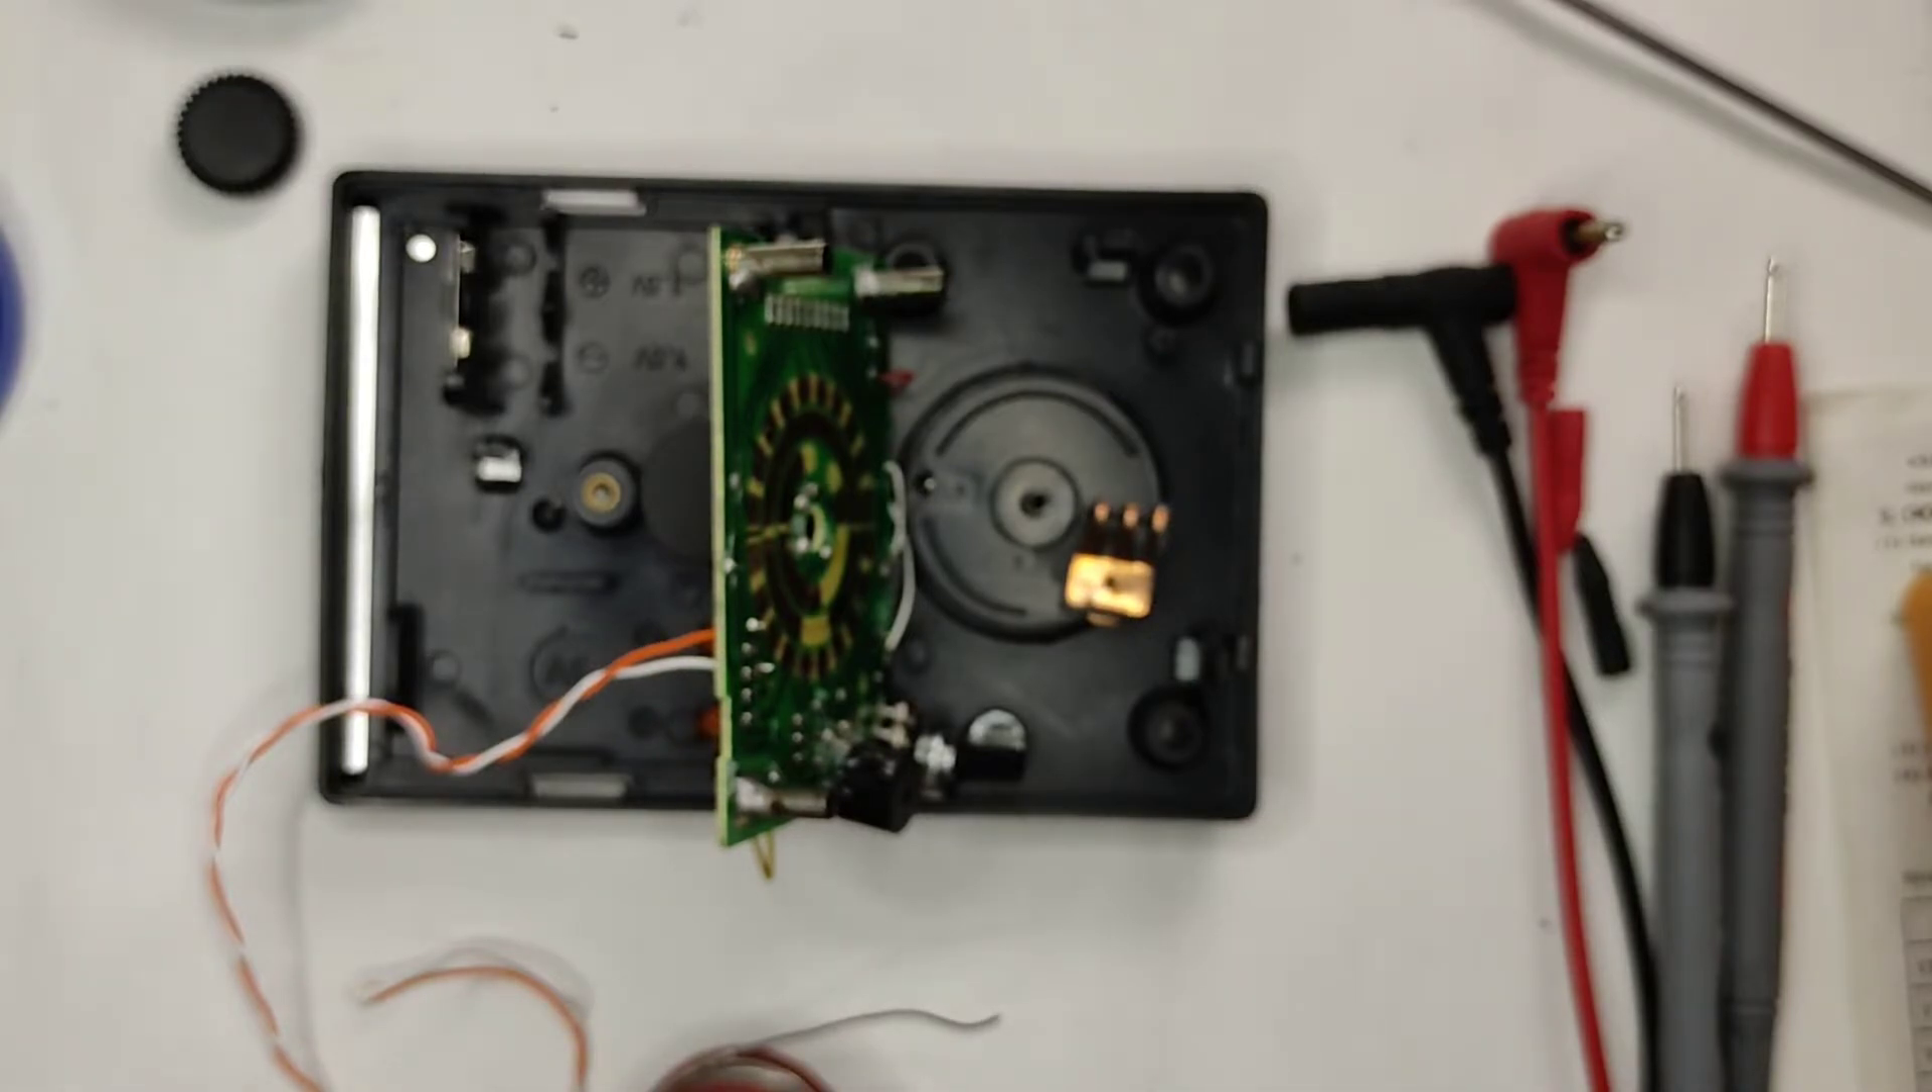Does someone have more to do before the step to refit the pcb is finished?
Yes.